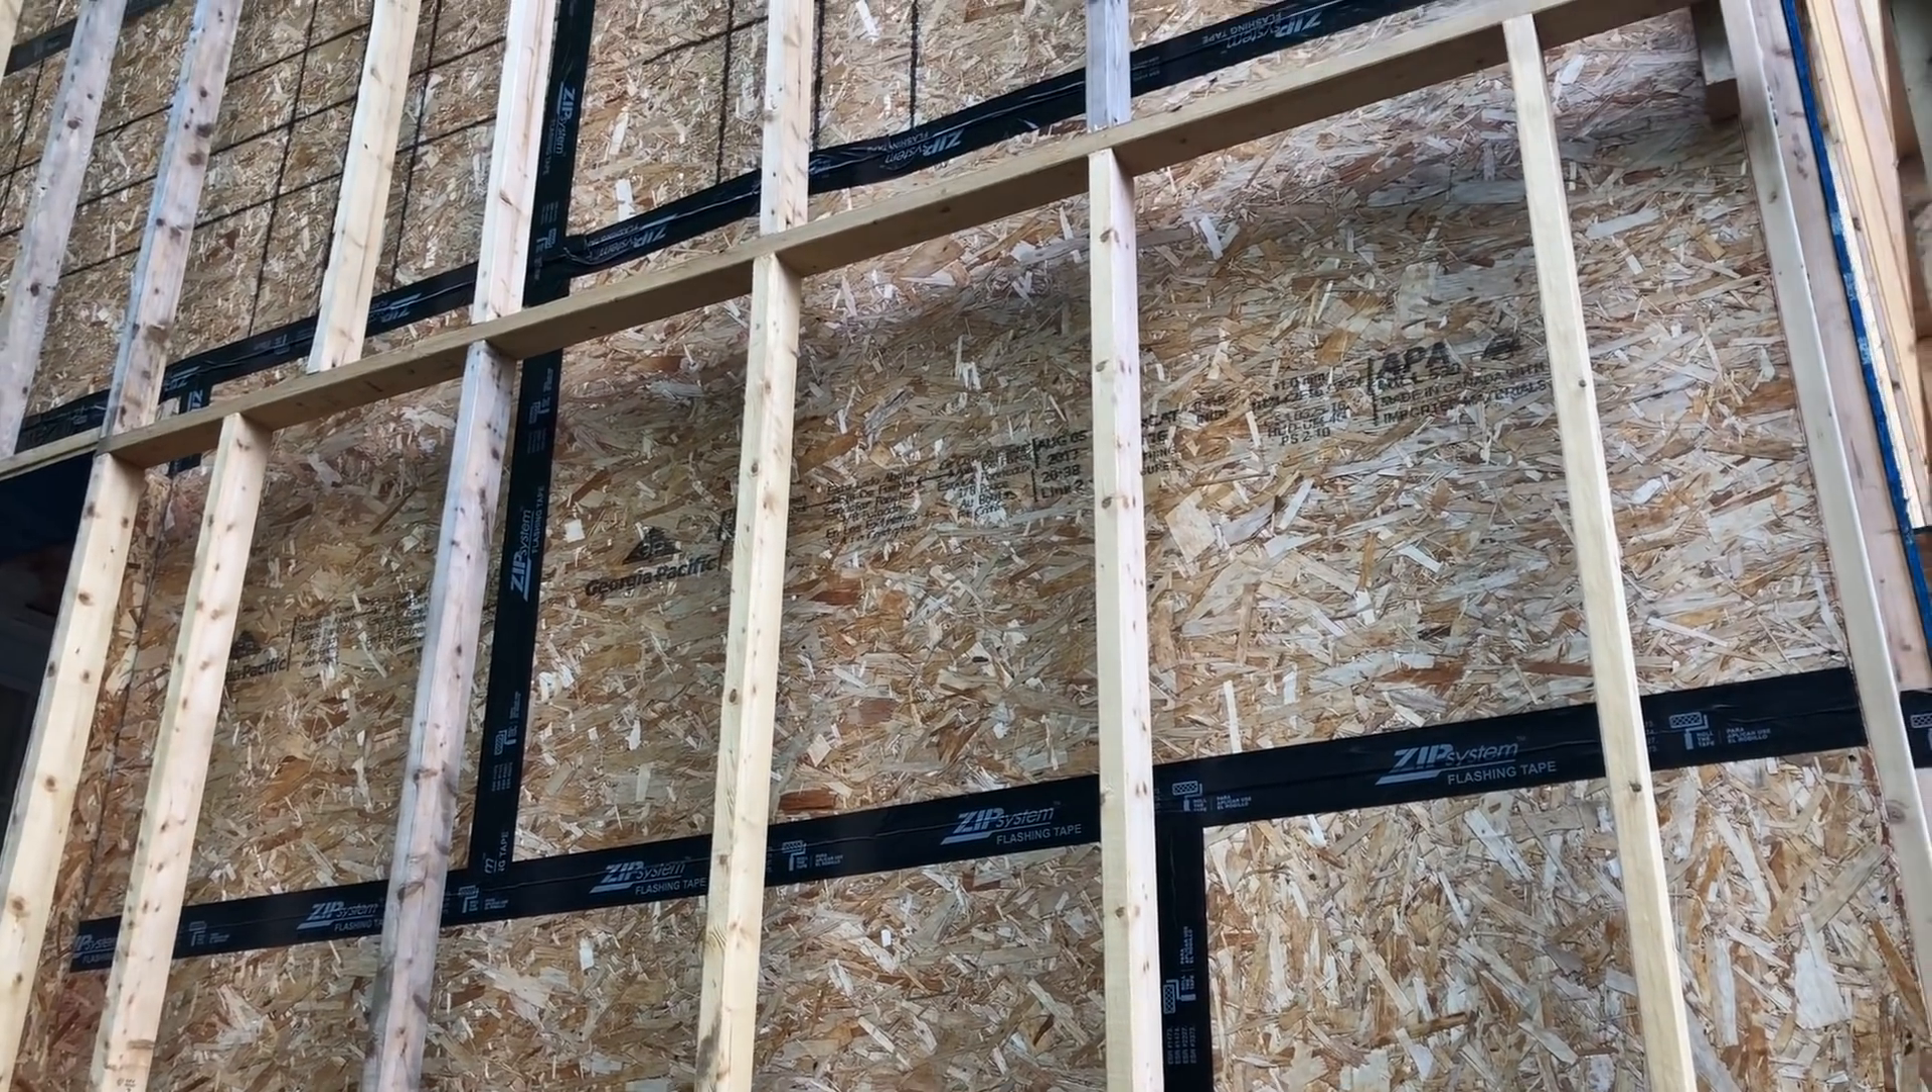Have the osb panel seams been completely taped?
Yes.